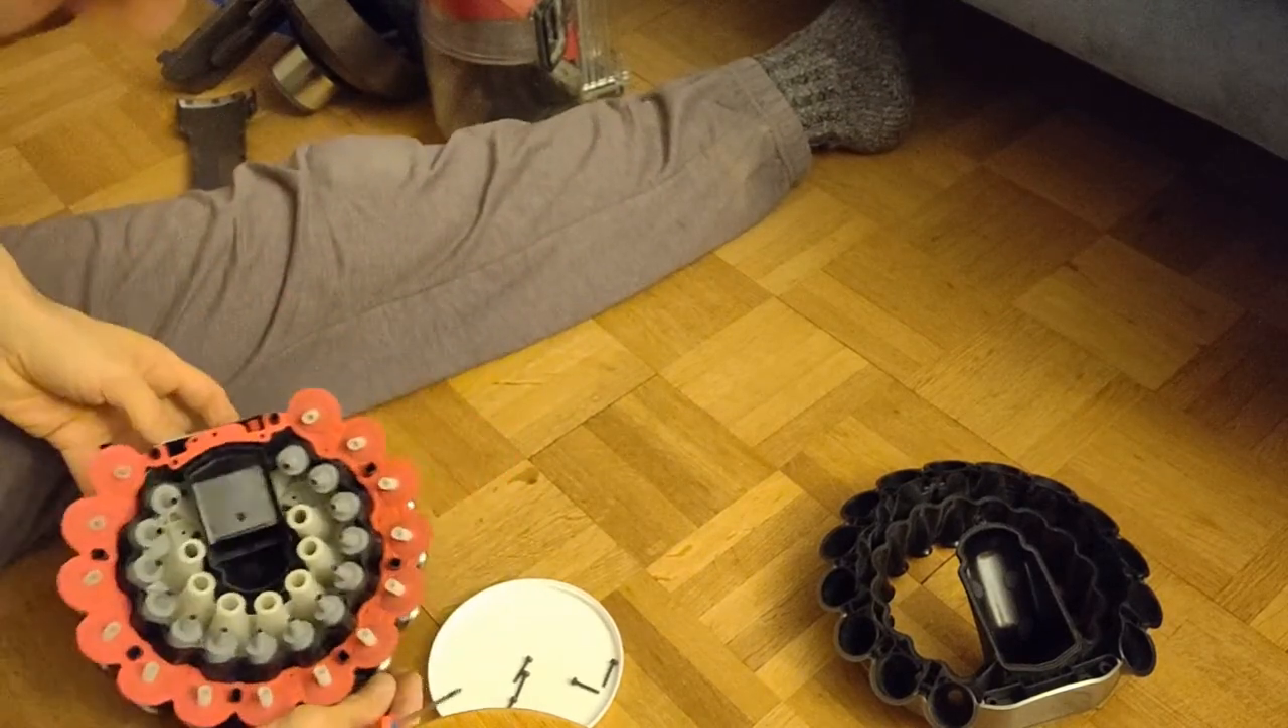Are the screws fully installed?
No.